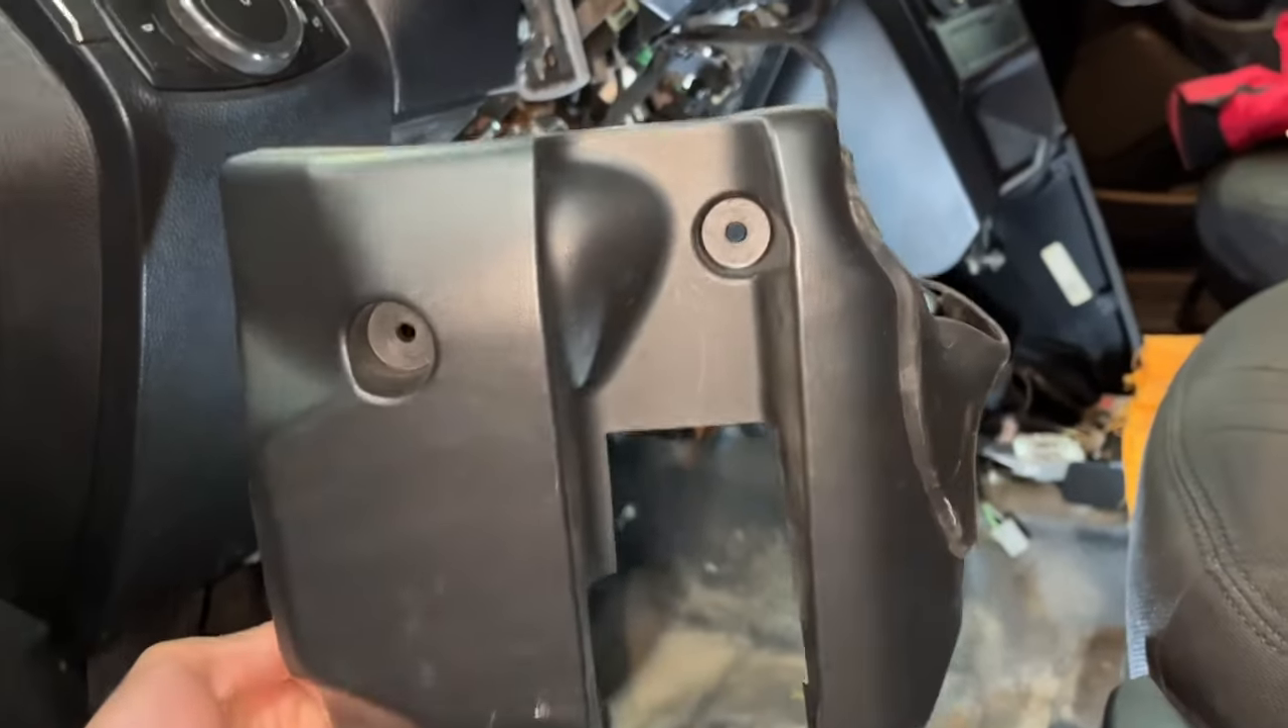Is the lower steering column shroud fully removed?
Yes.